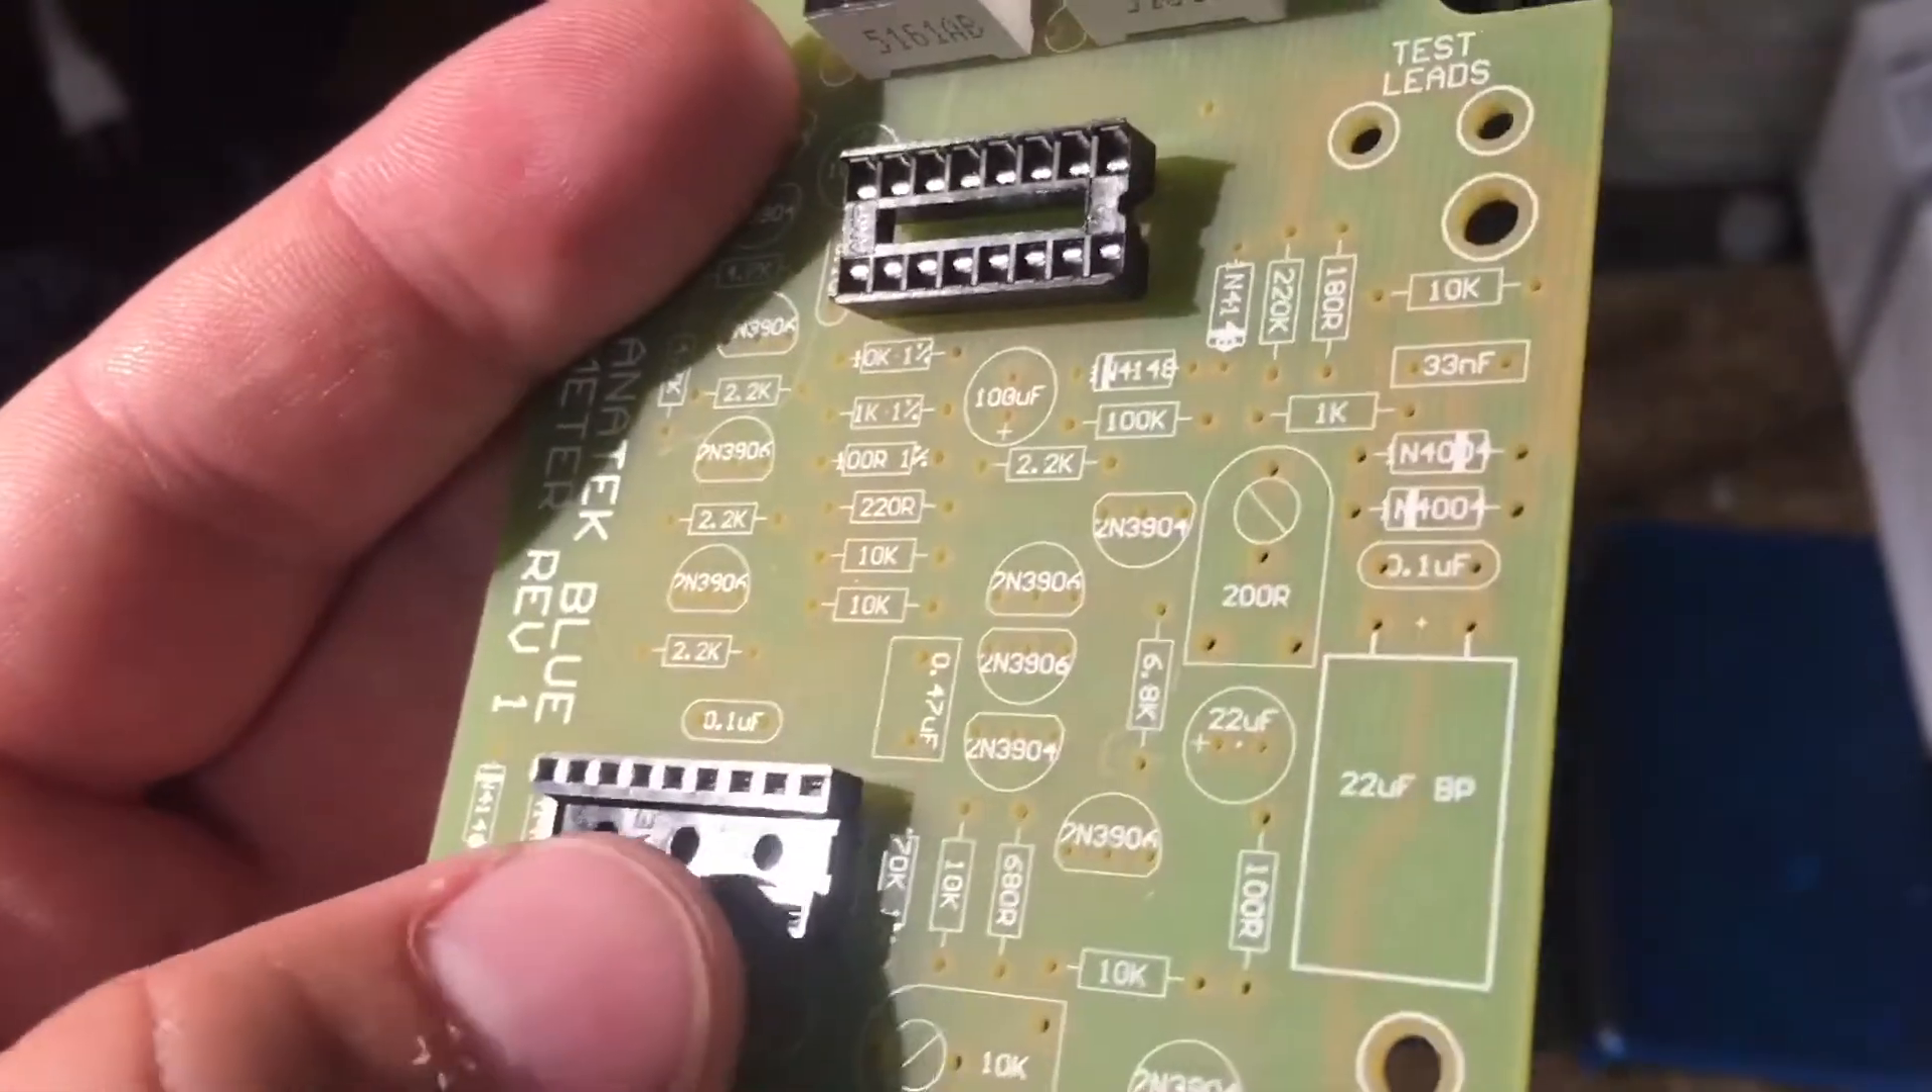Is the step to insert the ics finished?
No.